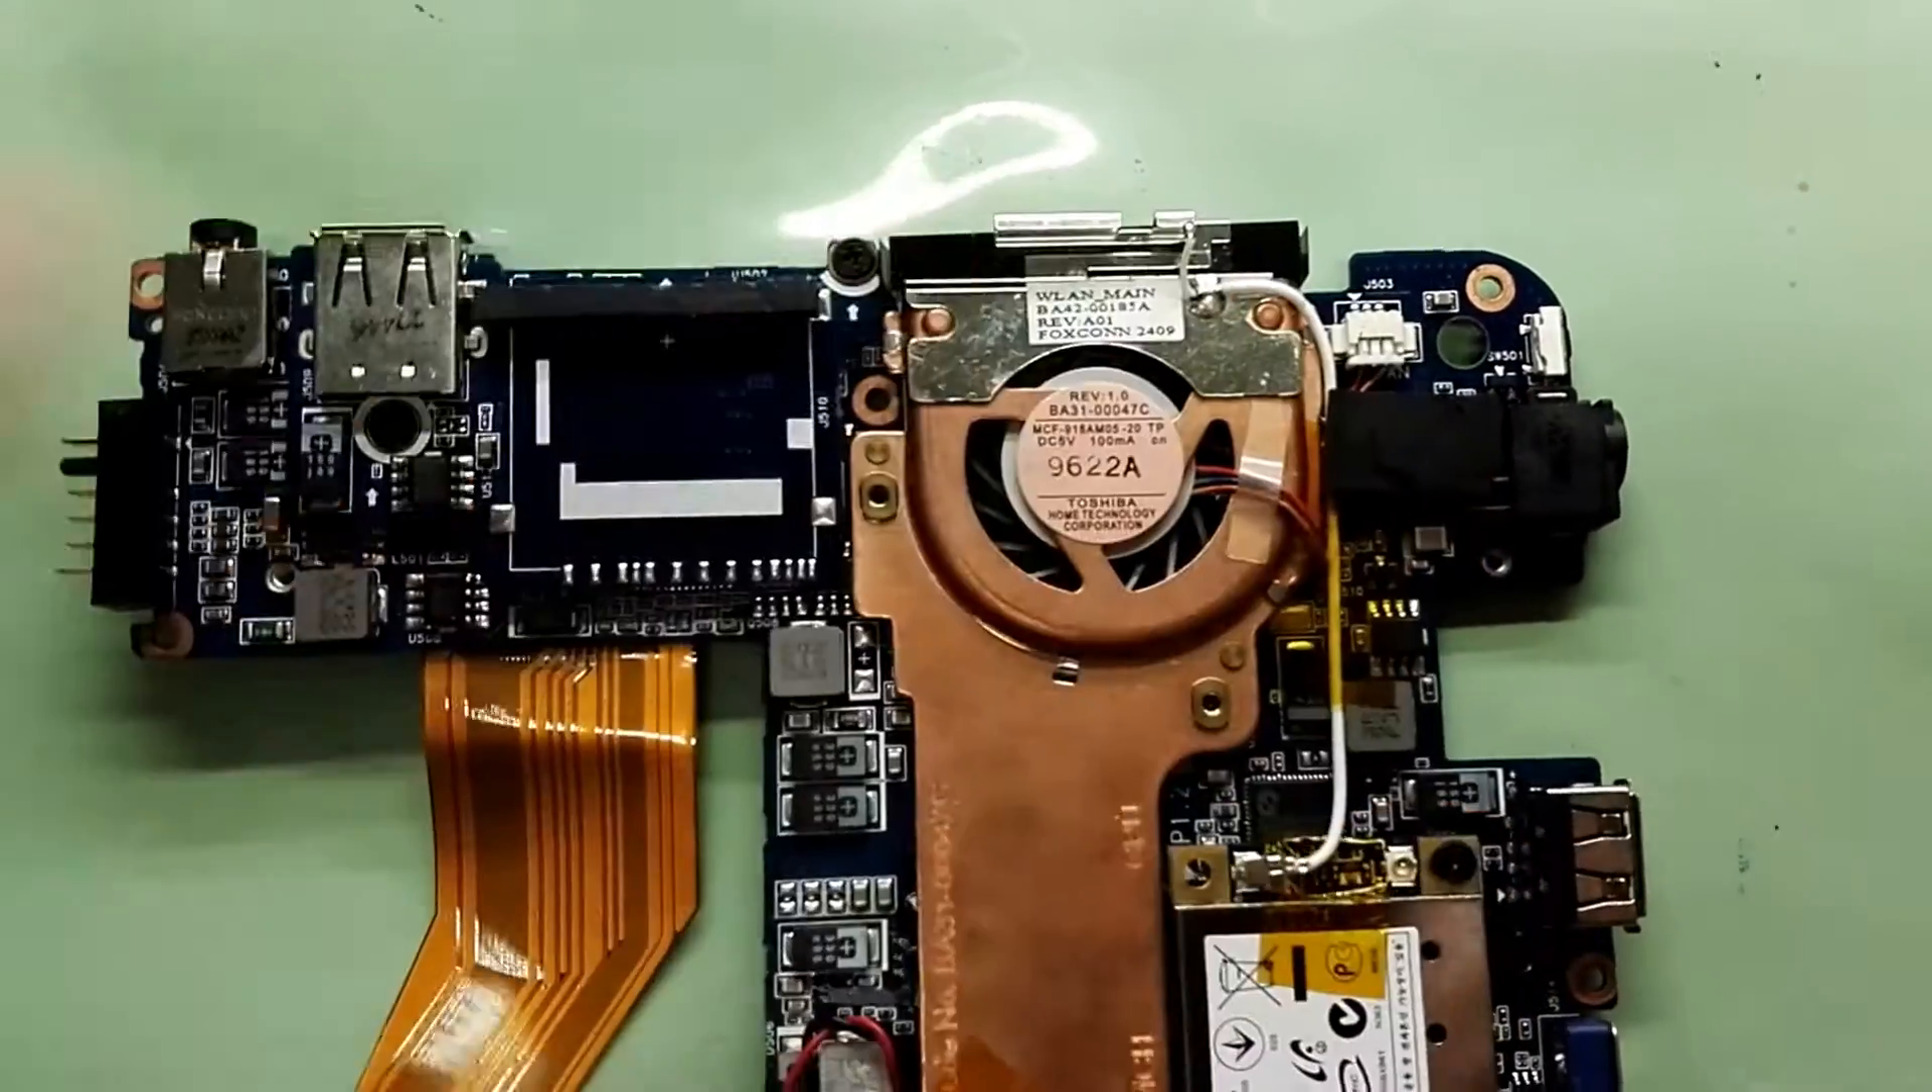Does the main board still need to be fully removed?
No.